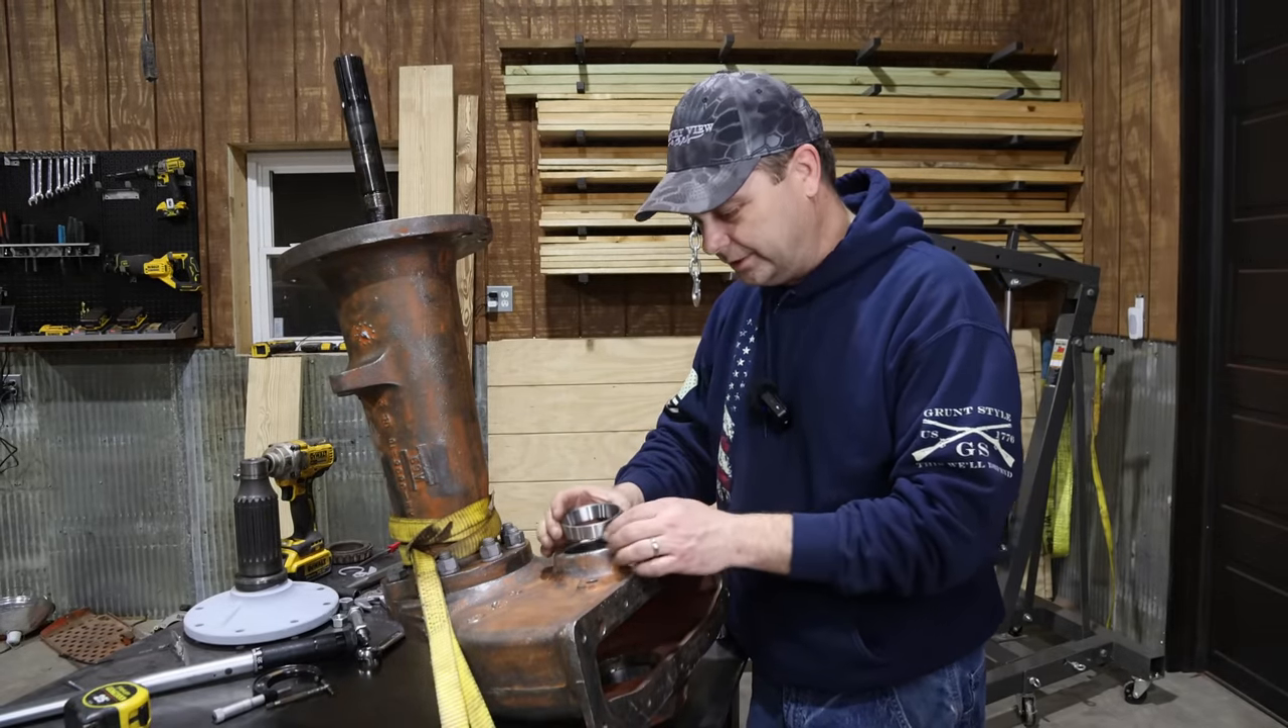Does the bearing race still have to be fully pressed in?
Yes.